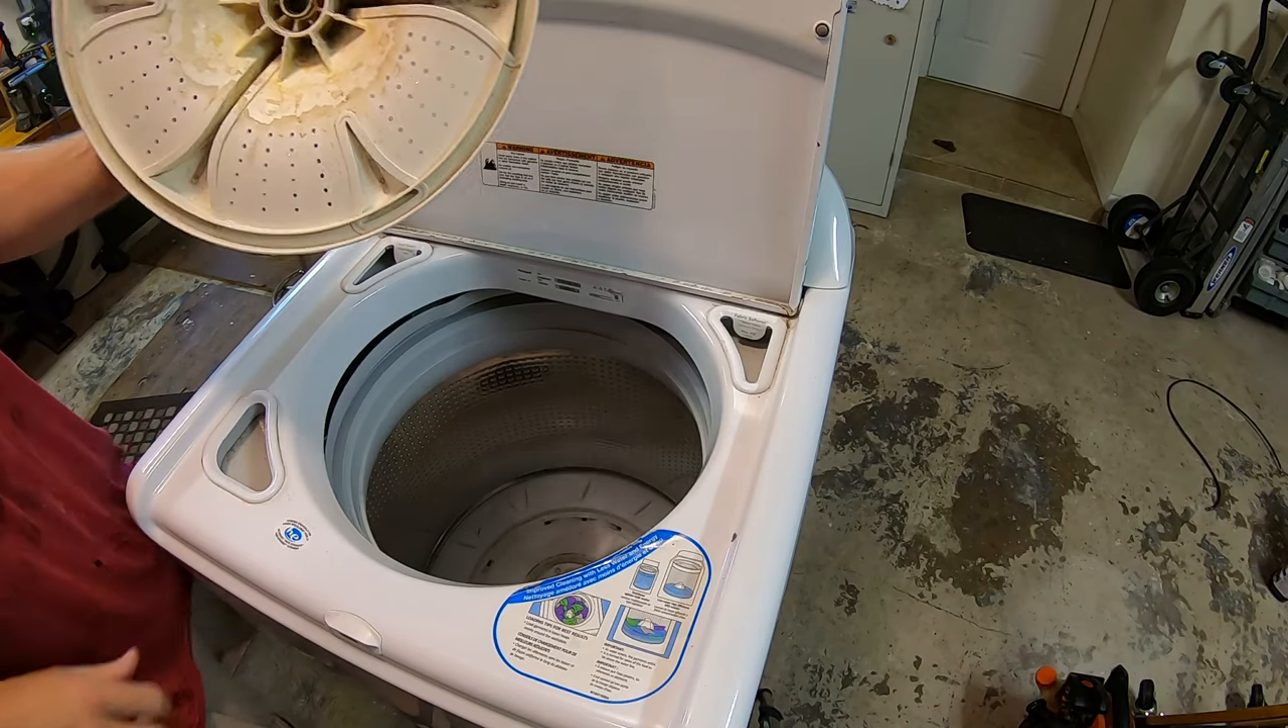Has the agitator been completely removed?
Yes.